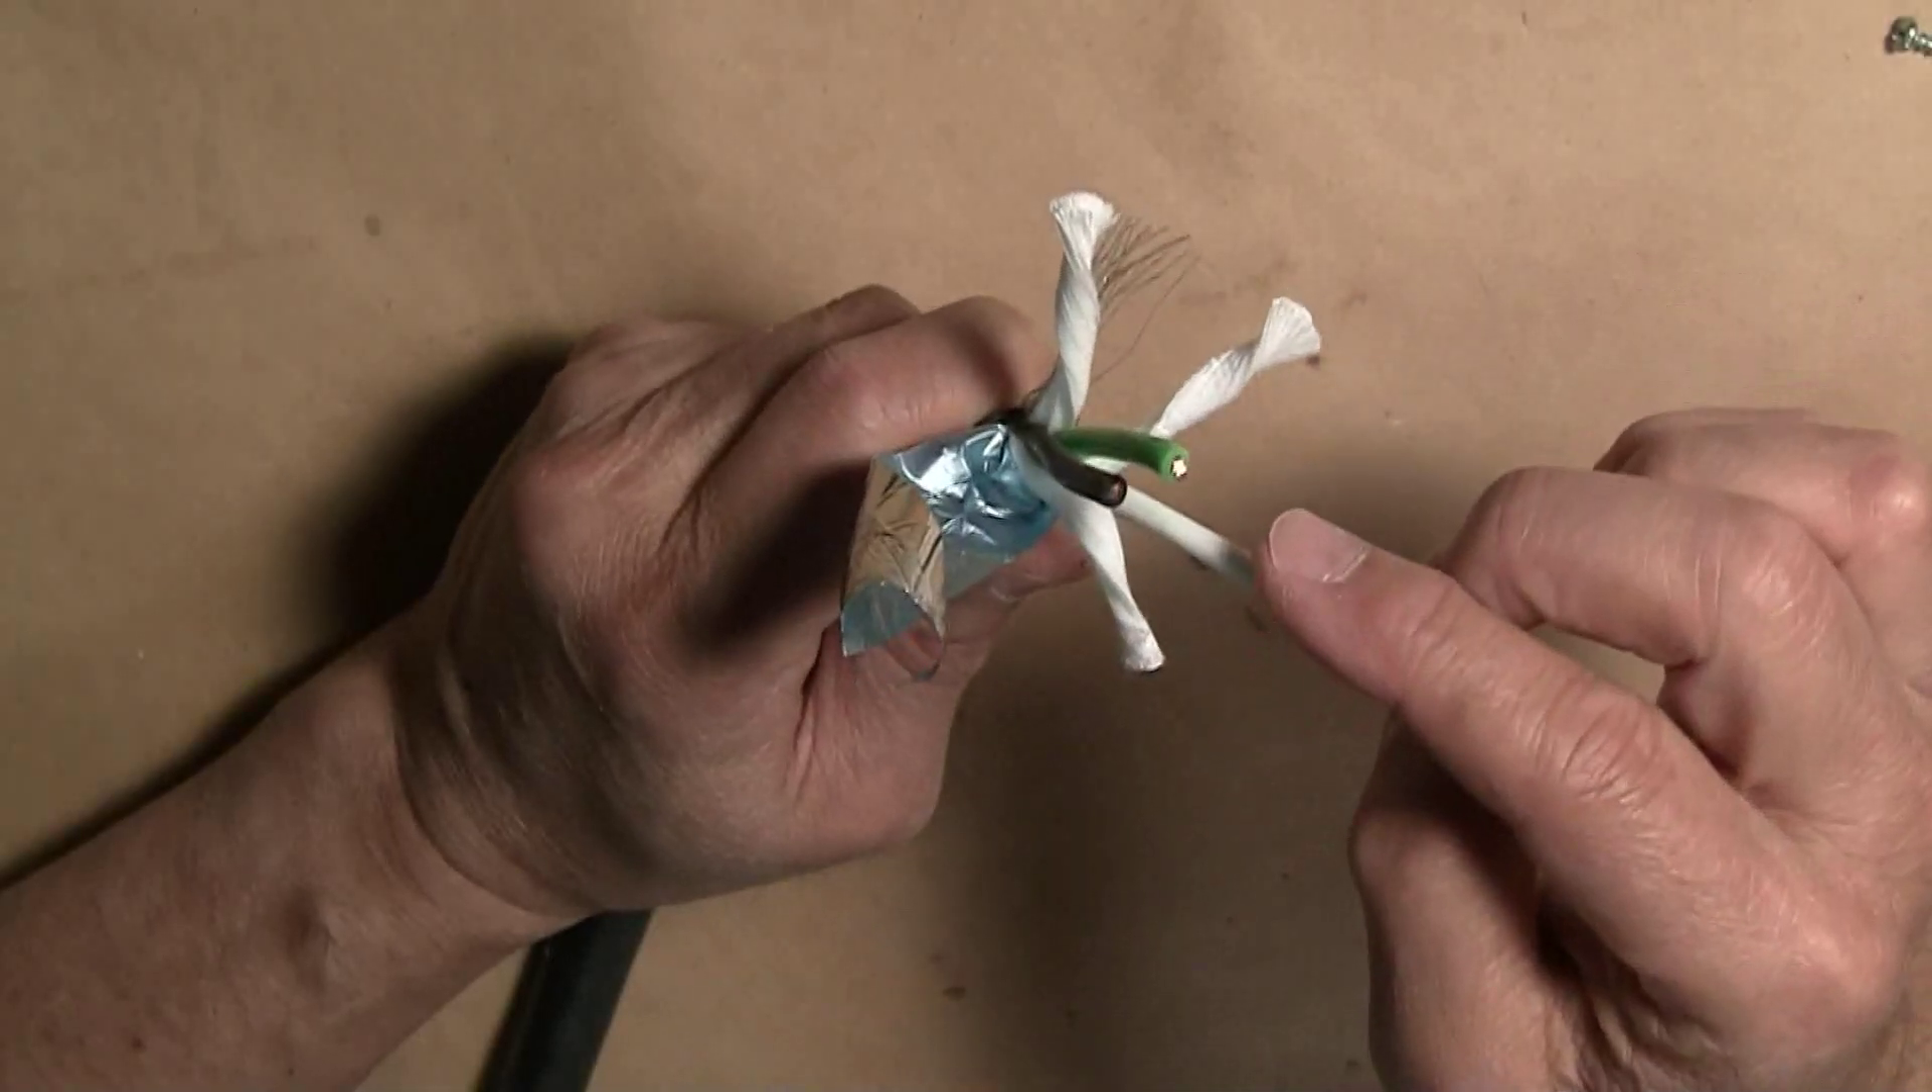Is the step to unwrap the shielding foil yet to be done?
No.